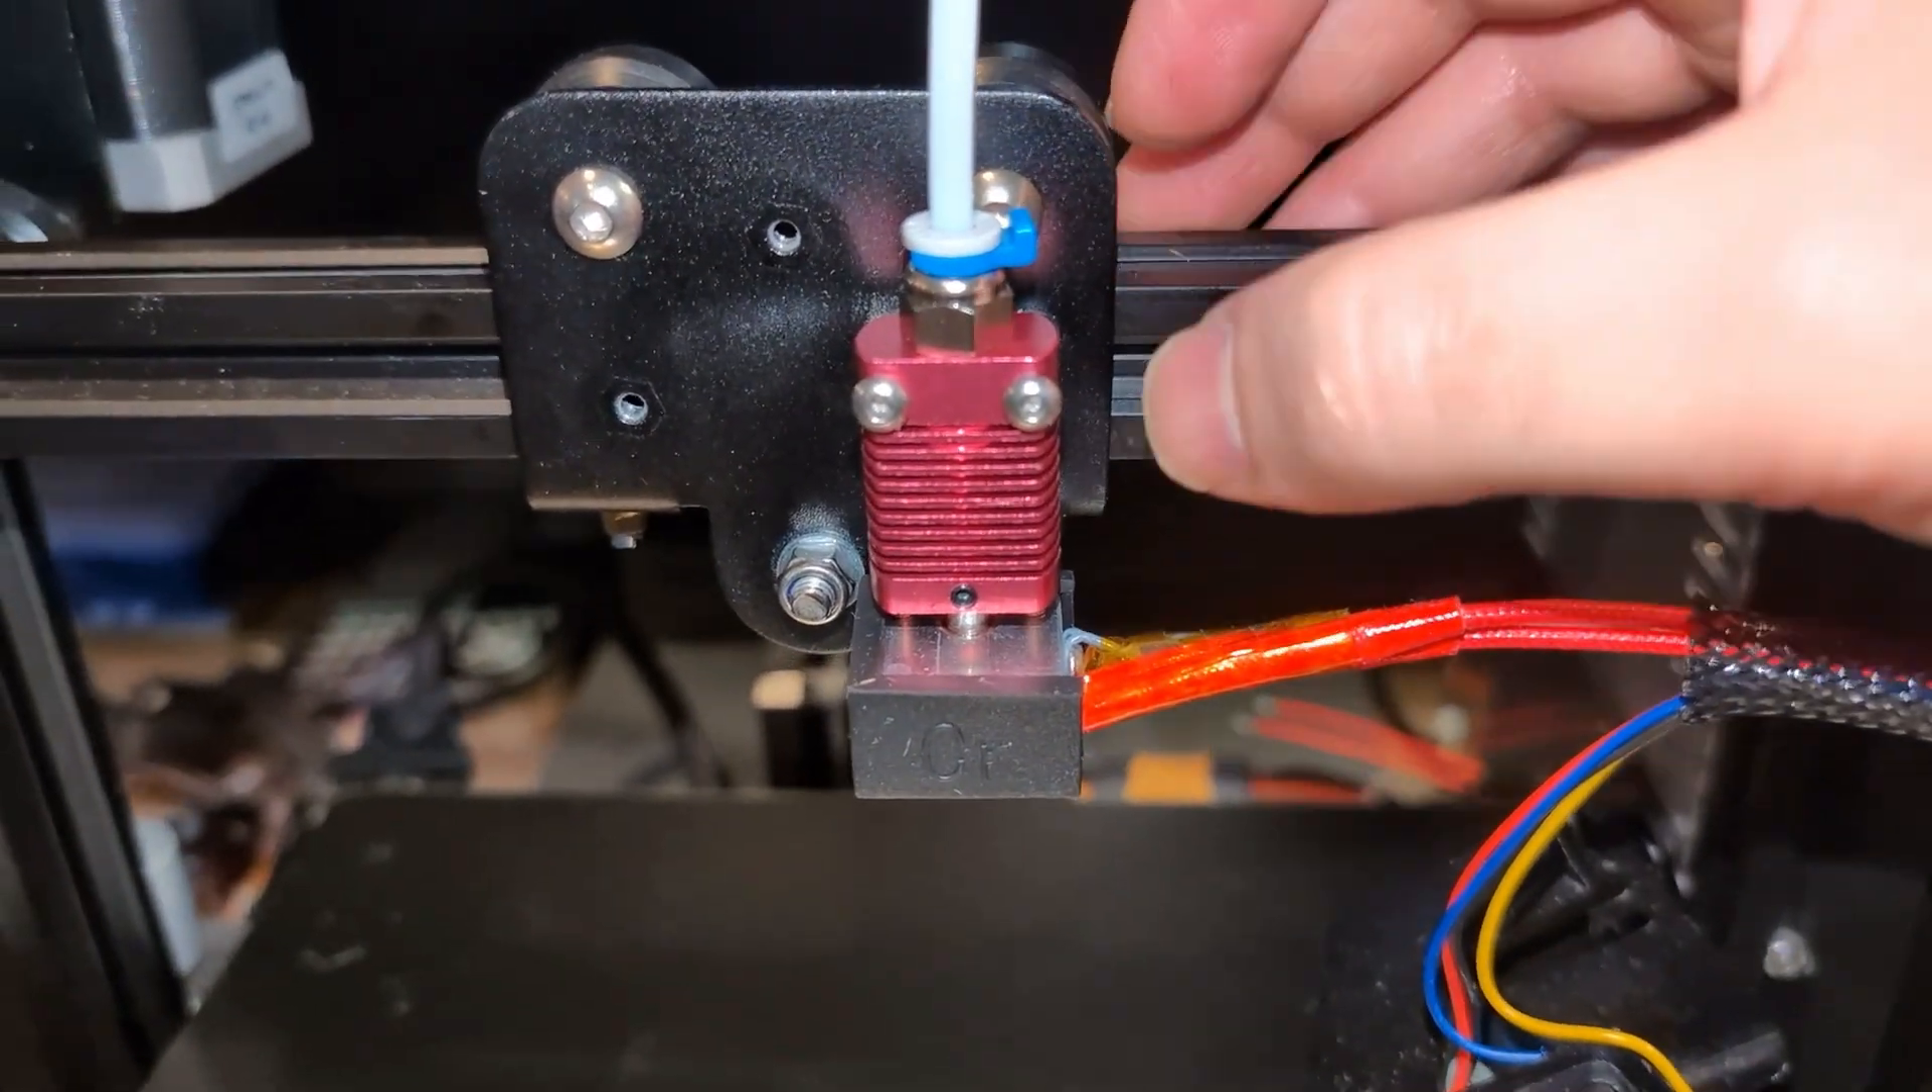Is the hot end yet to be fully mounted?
No.